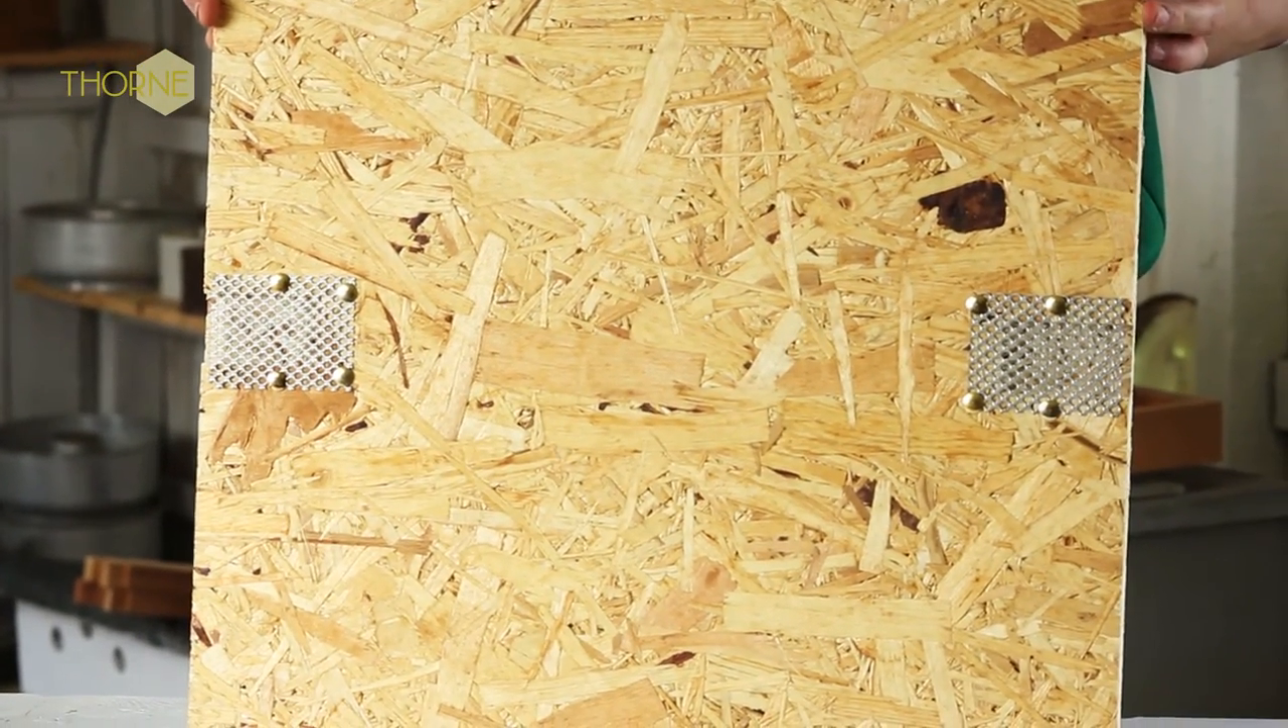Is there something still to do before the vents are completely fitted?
No.